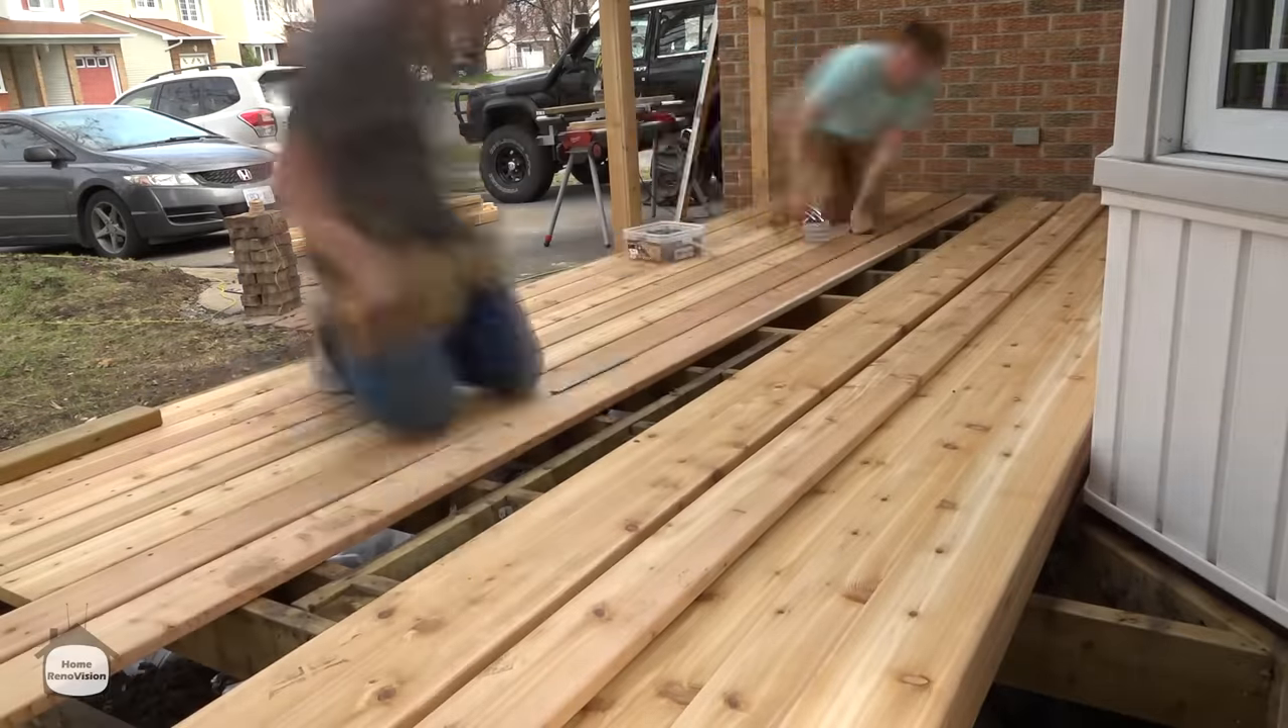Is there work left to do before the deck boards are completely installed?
Yes.